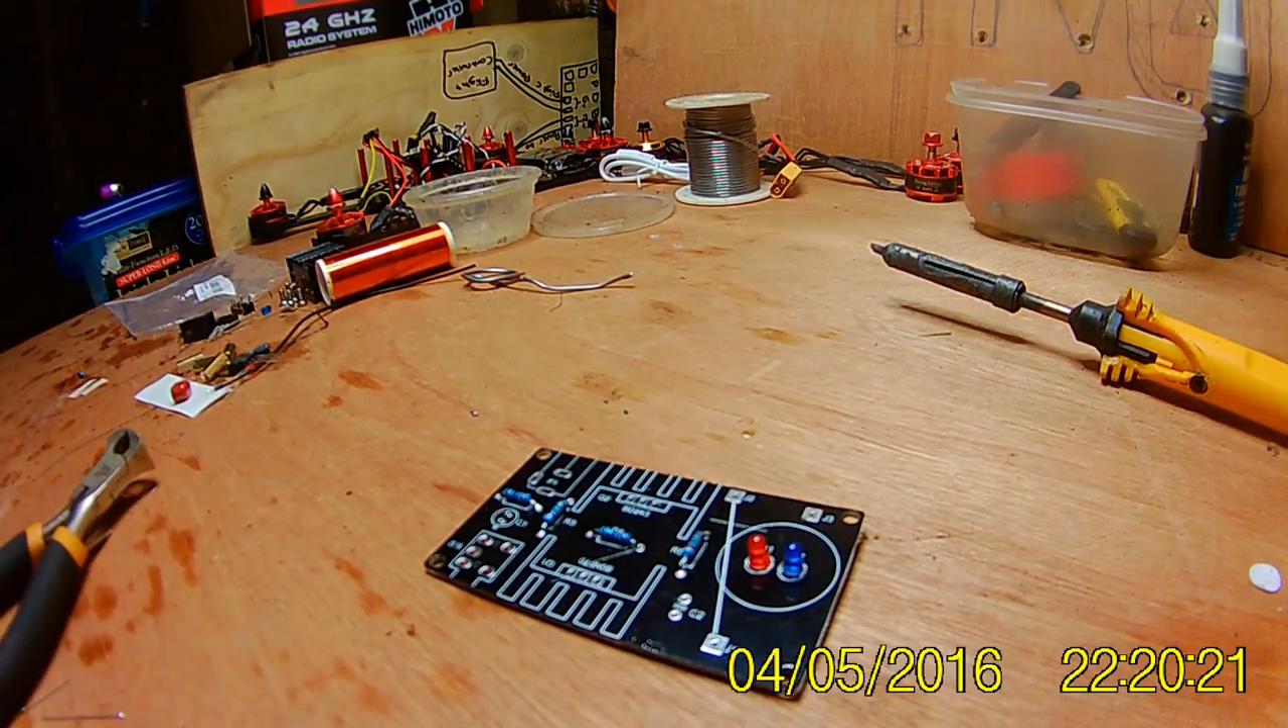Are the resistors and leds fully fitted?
Yes.